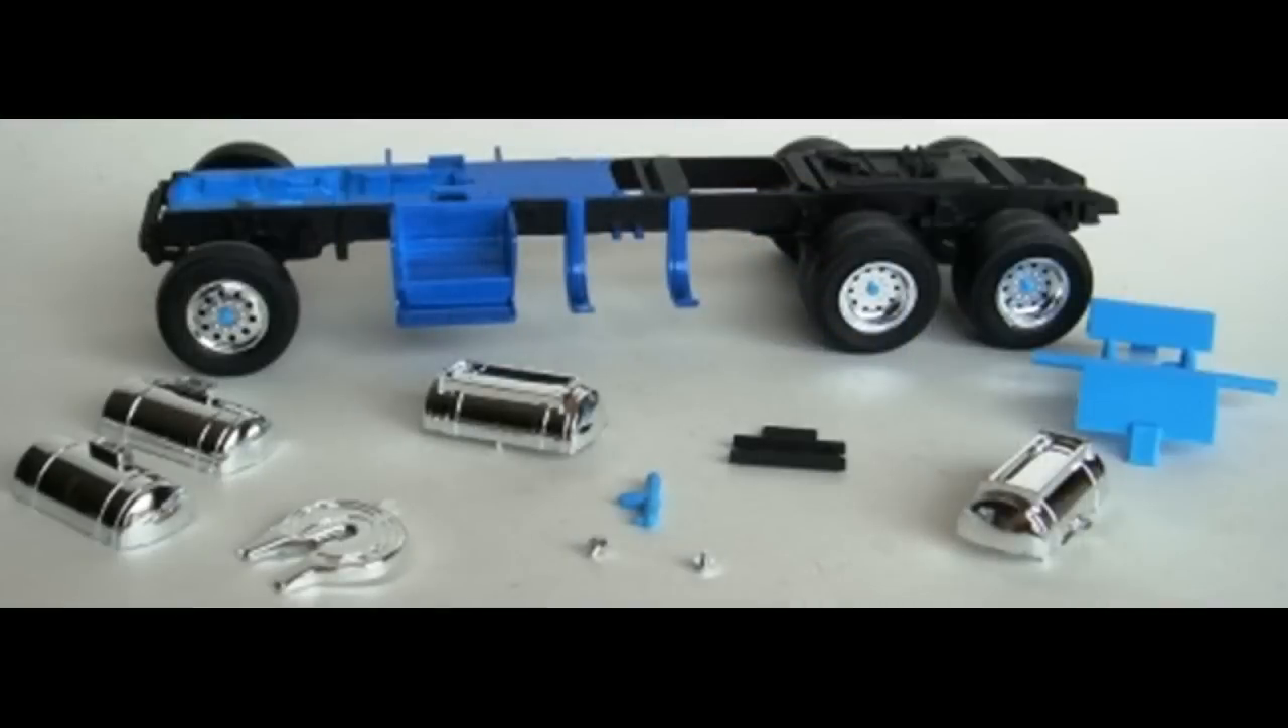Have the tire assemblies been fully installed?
Yes.